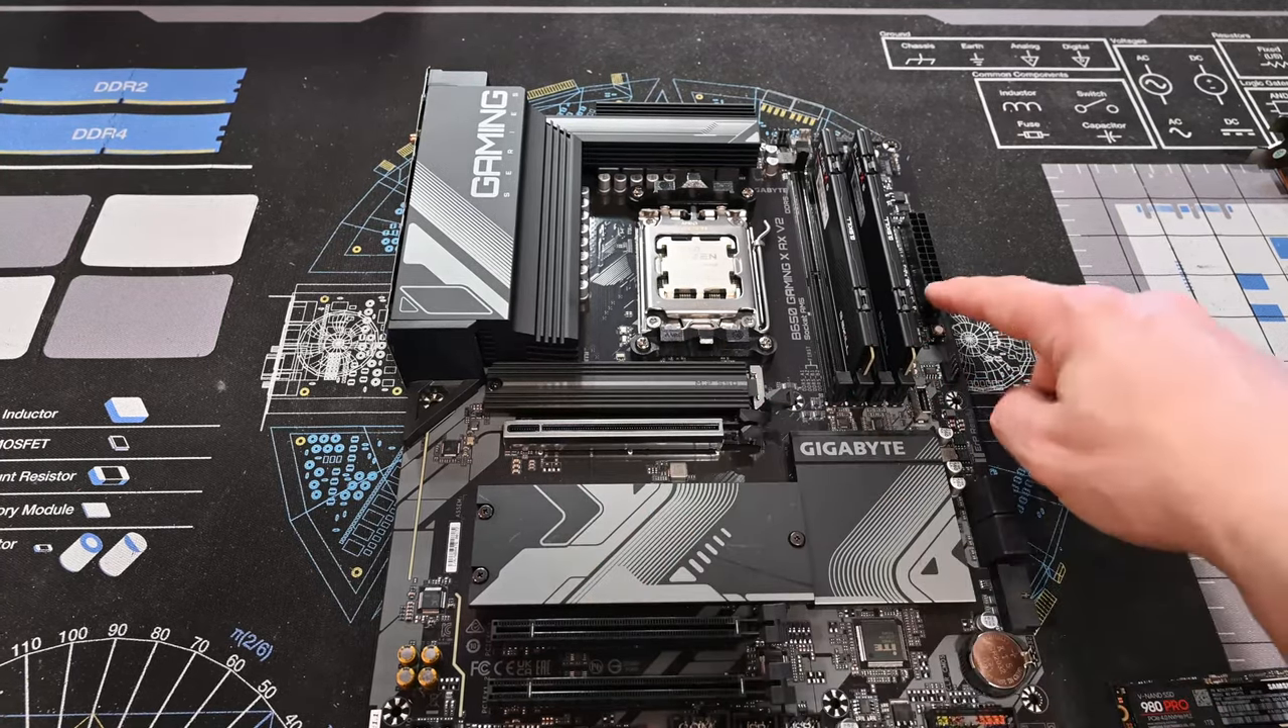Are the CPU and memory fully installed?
Yes.